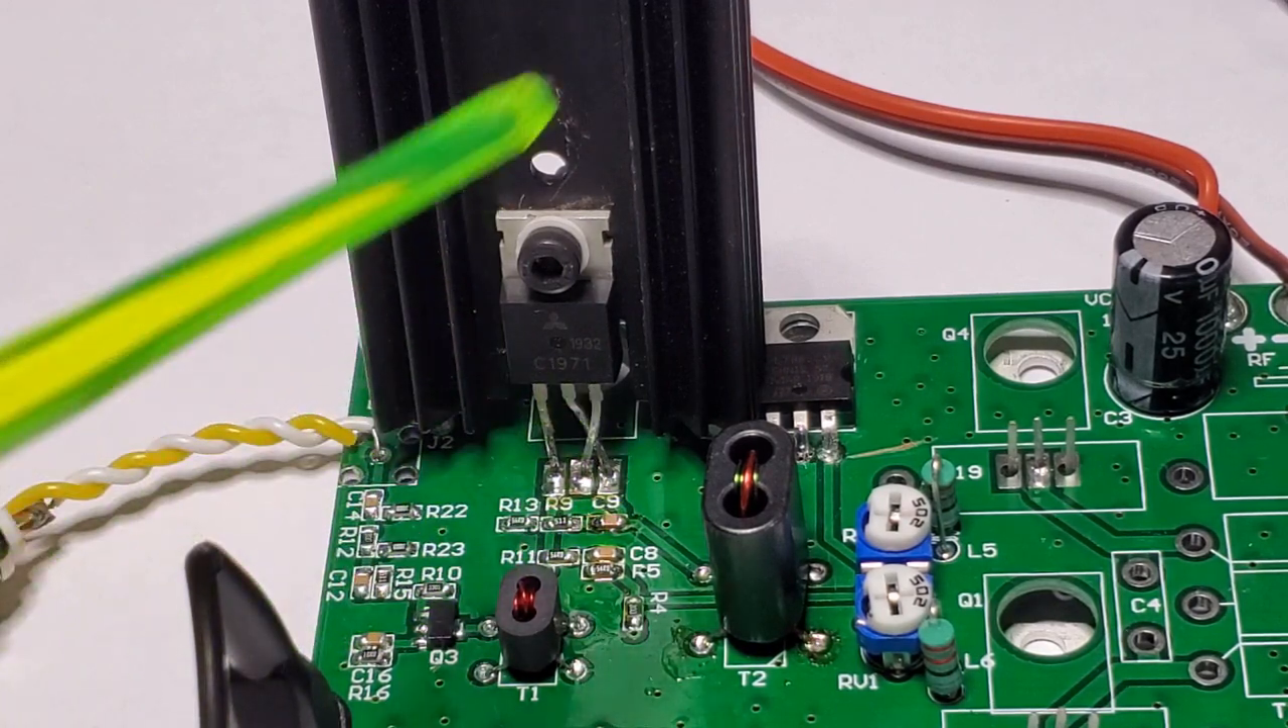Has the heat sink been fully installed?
Yes.